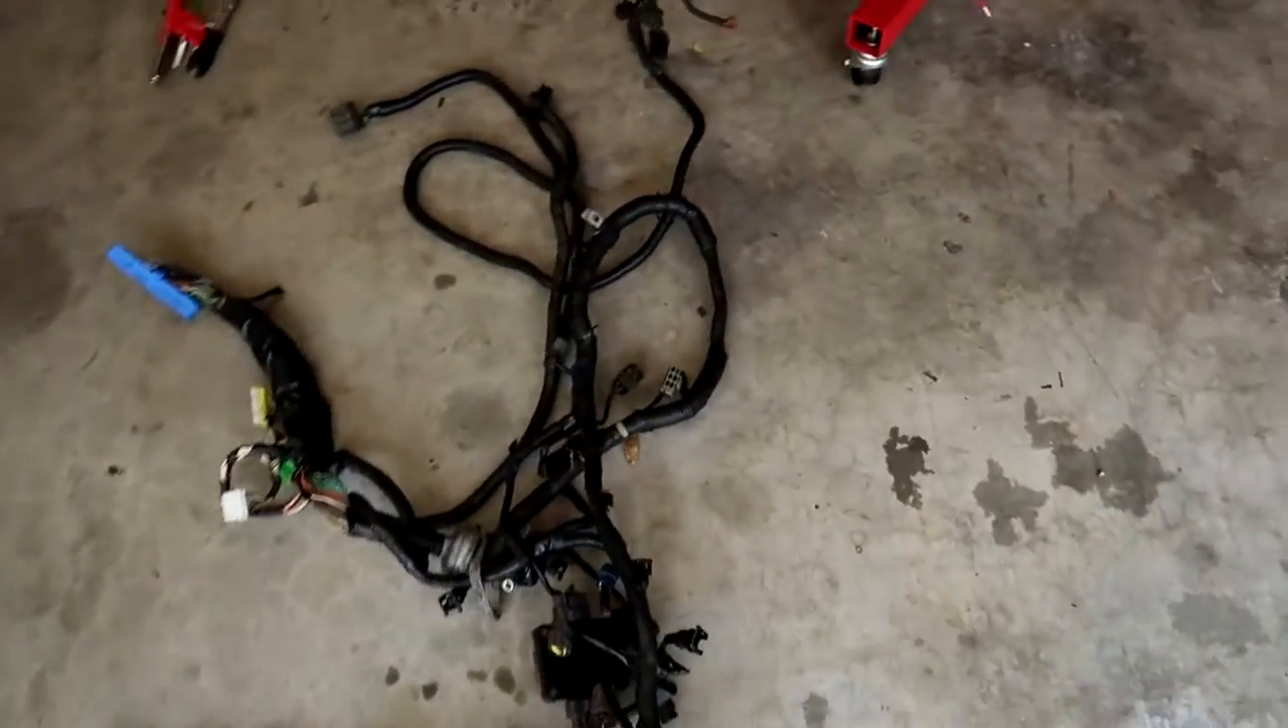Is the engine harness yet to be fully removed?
No.